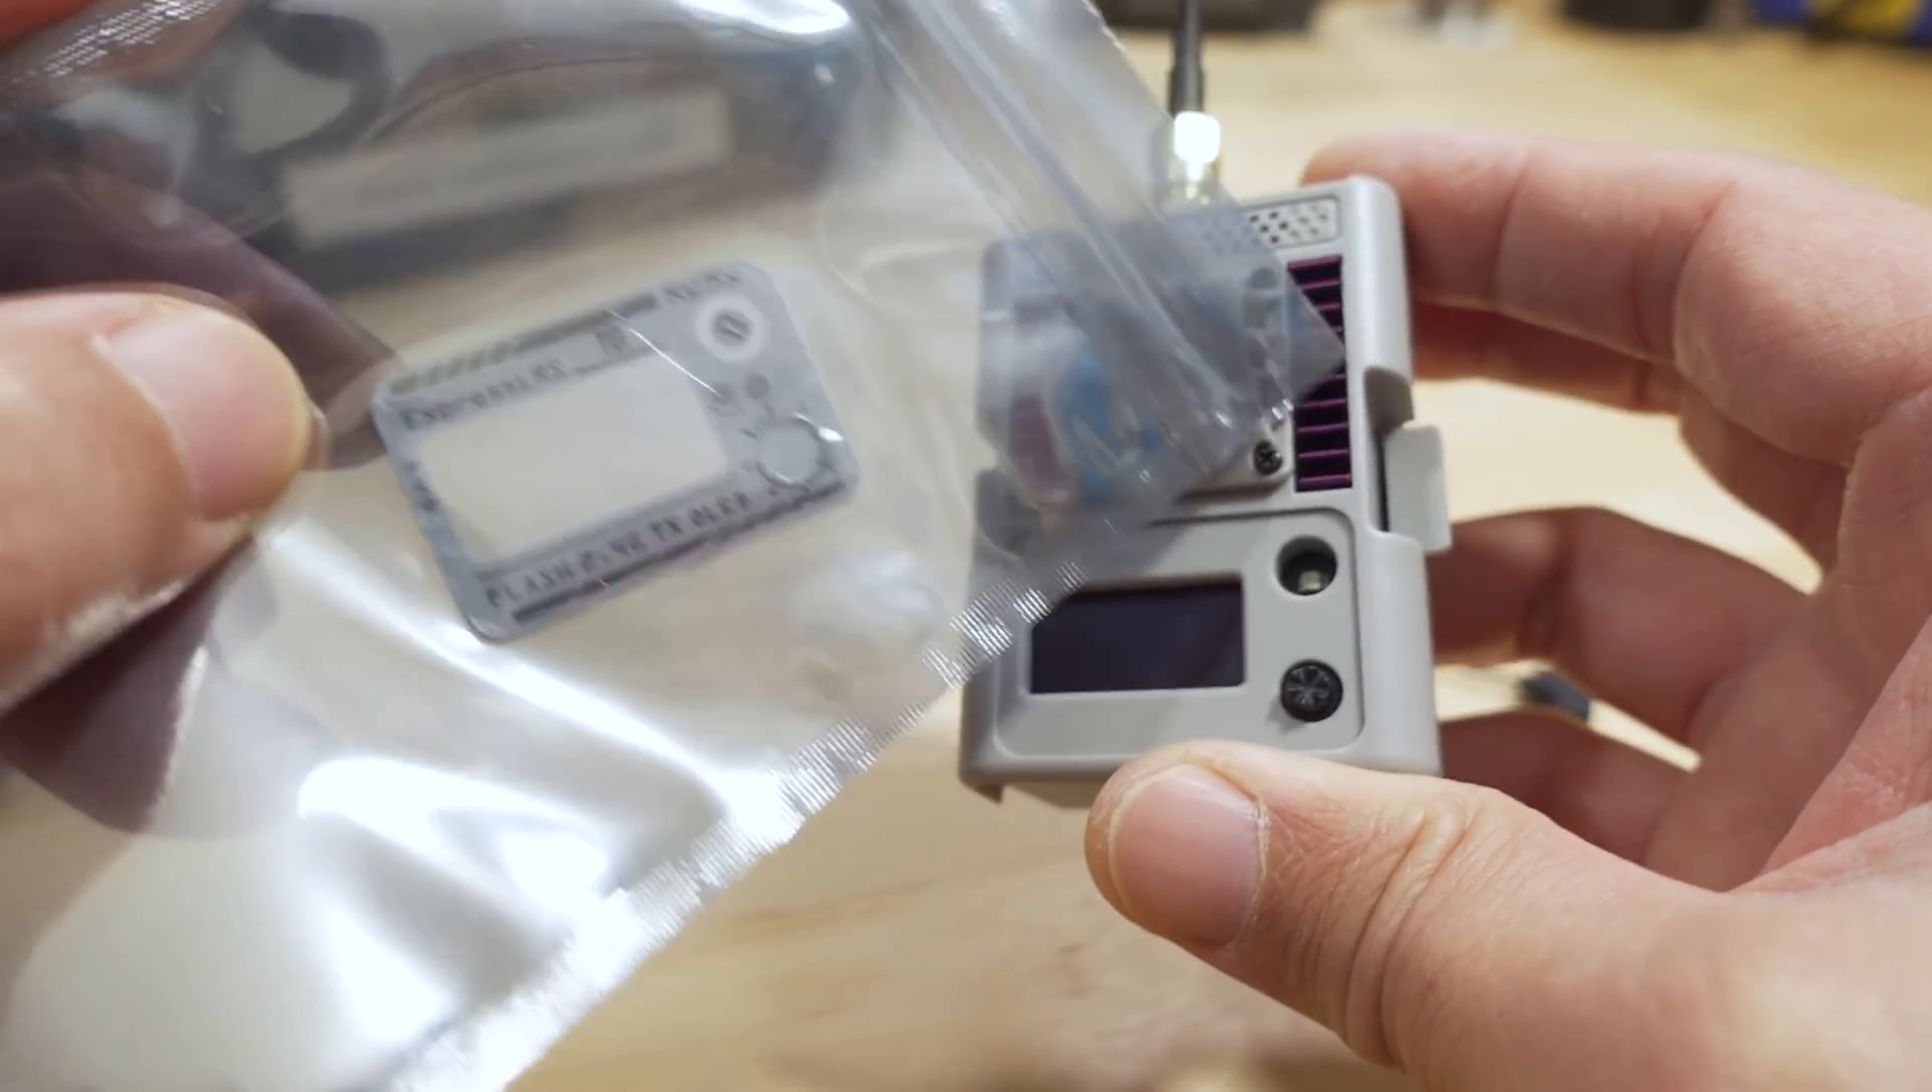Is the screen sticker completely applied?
No.